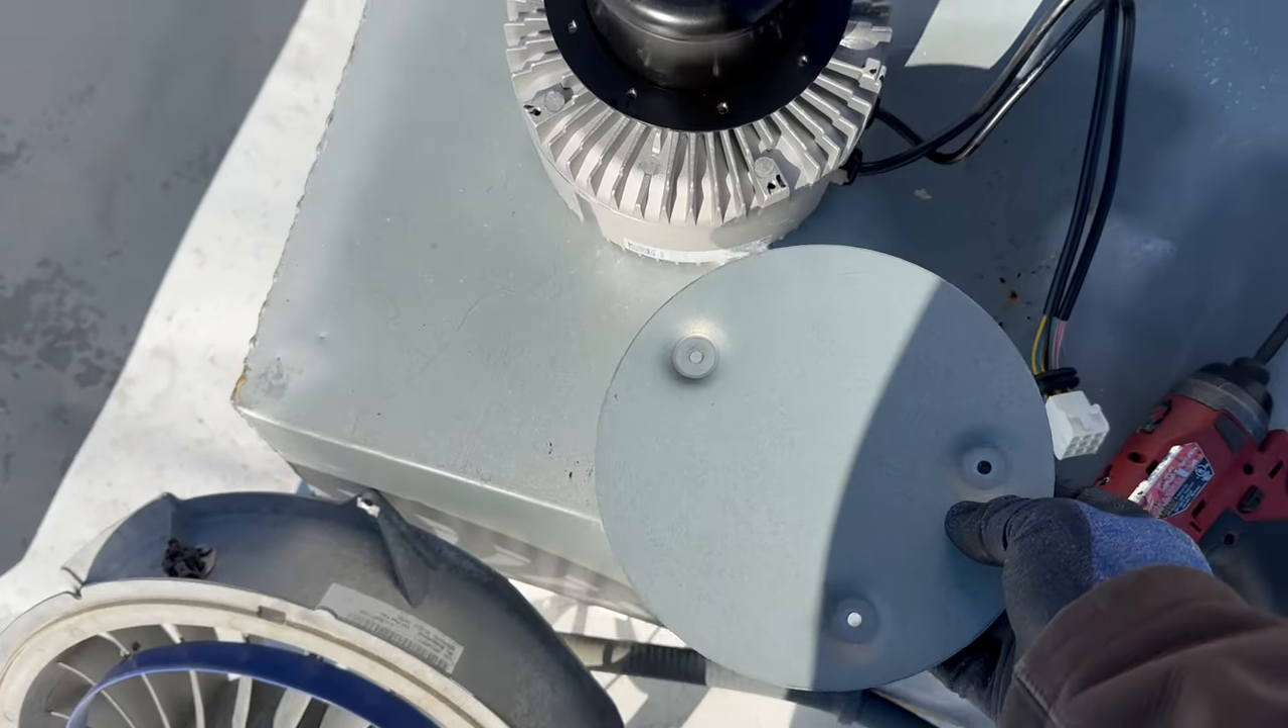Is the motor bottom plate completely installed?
No.